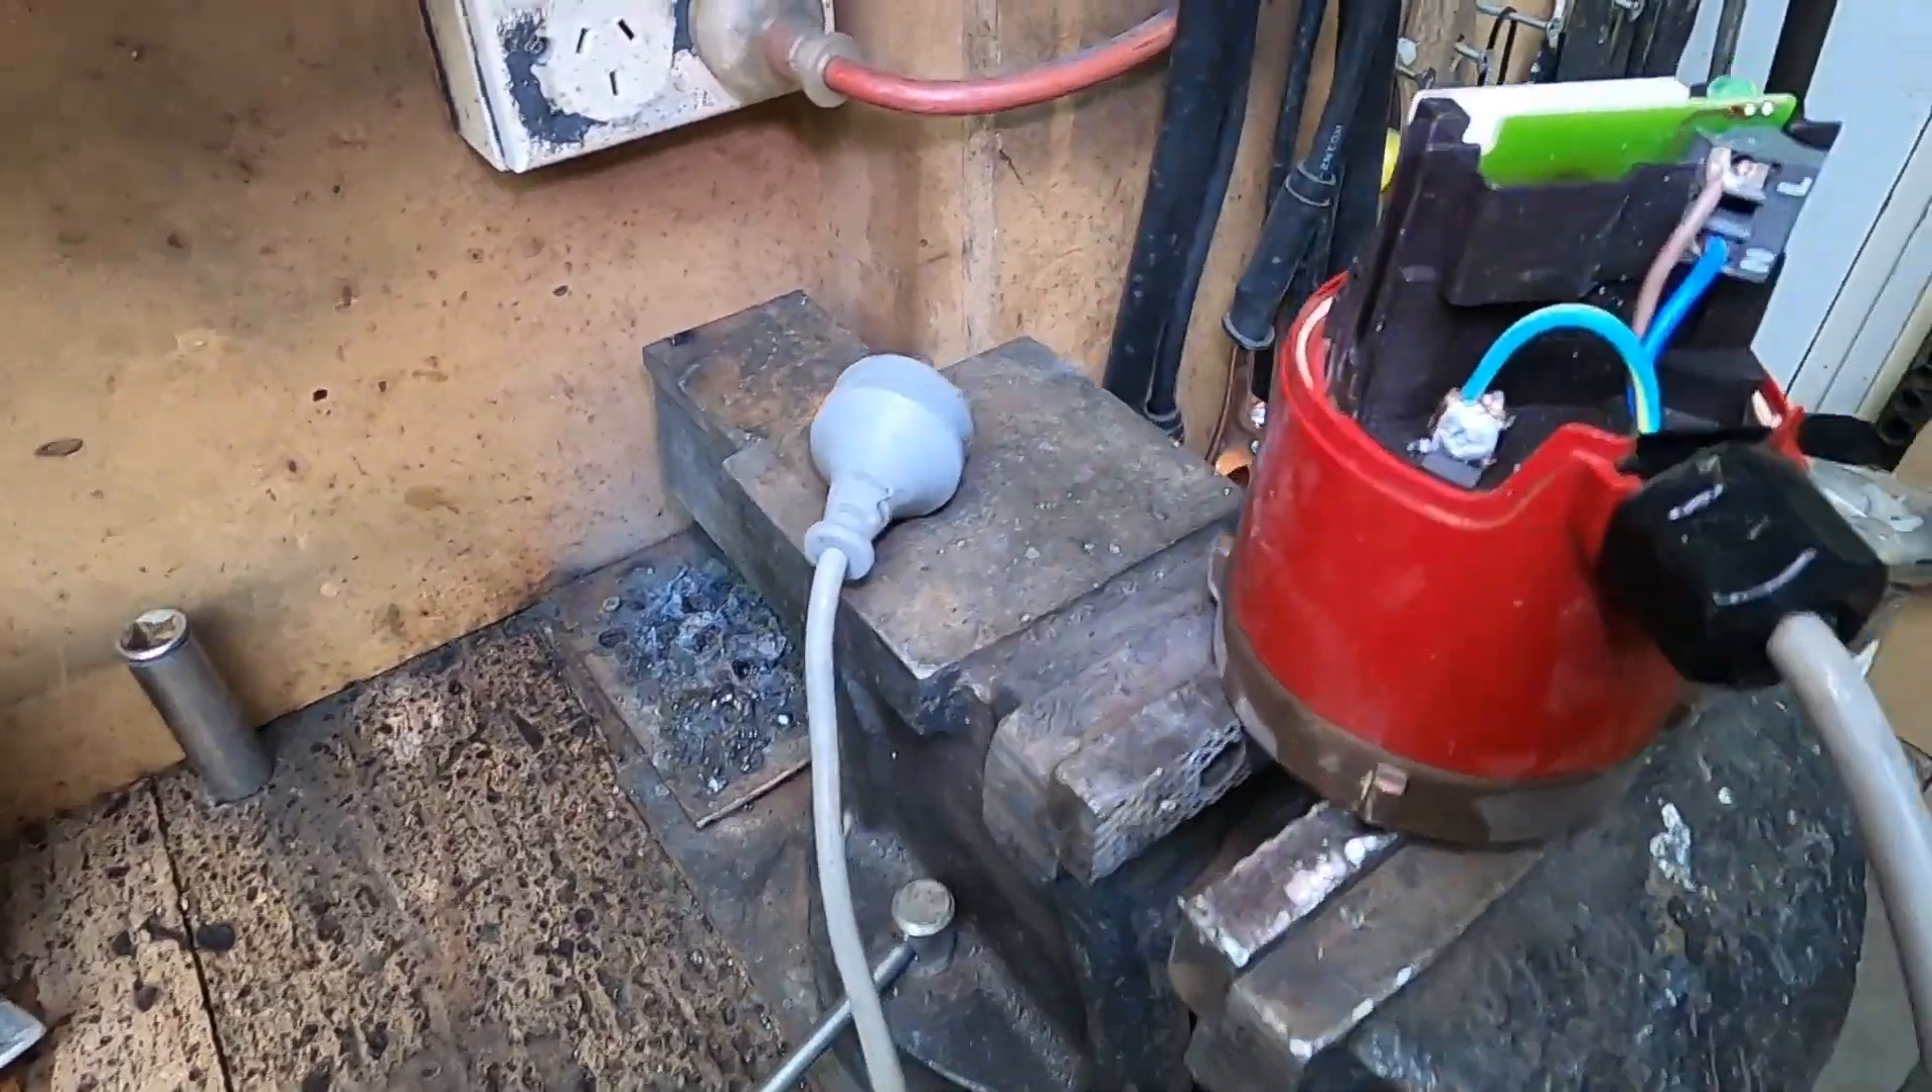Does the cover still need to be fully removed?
No.